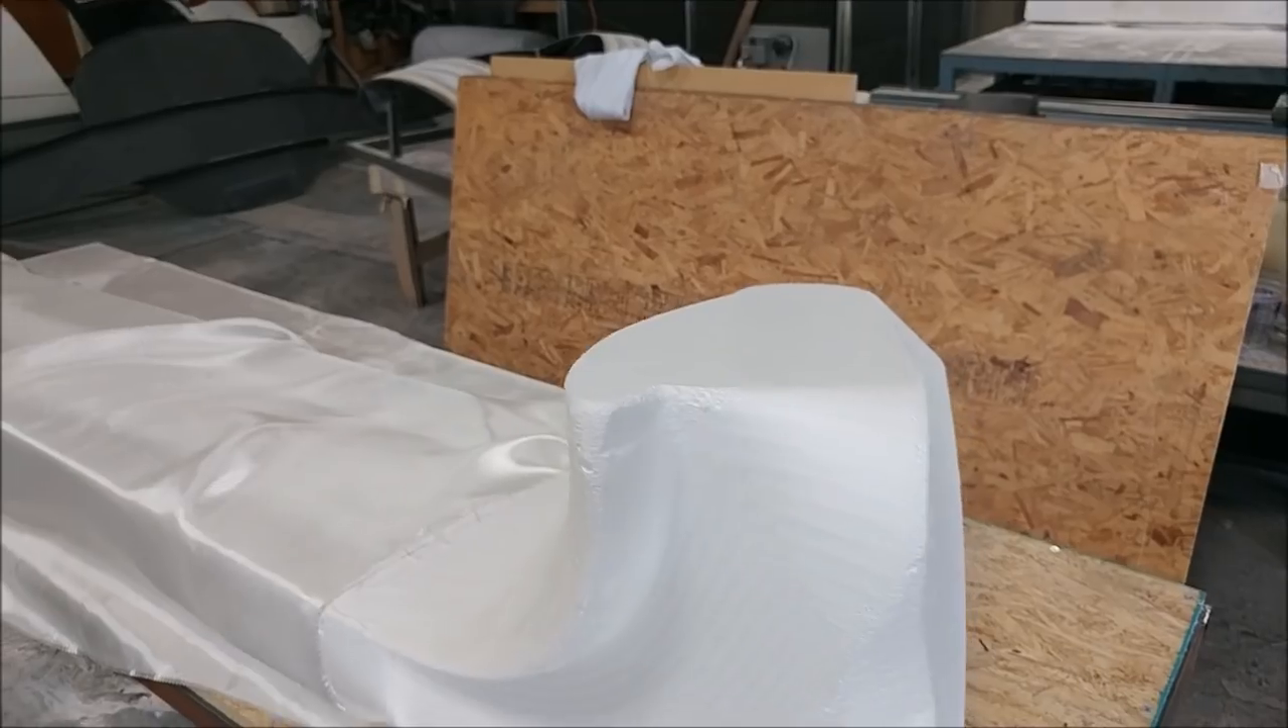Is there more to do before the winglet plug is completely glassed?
Yes.